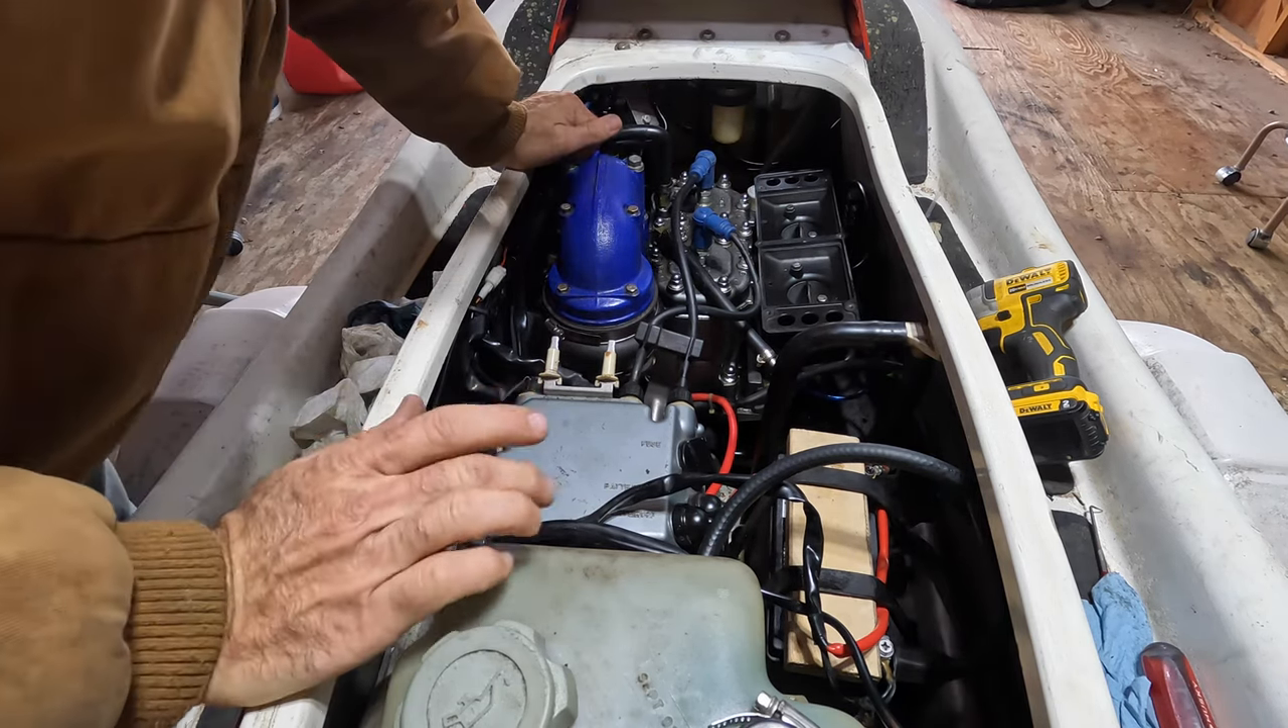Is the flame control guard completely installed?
No.